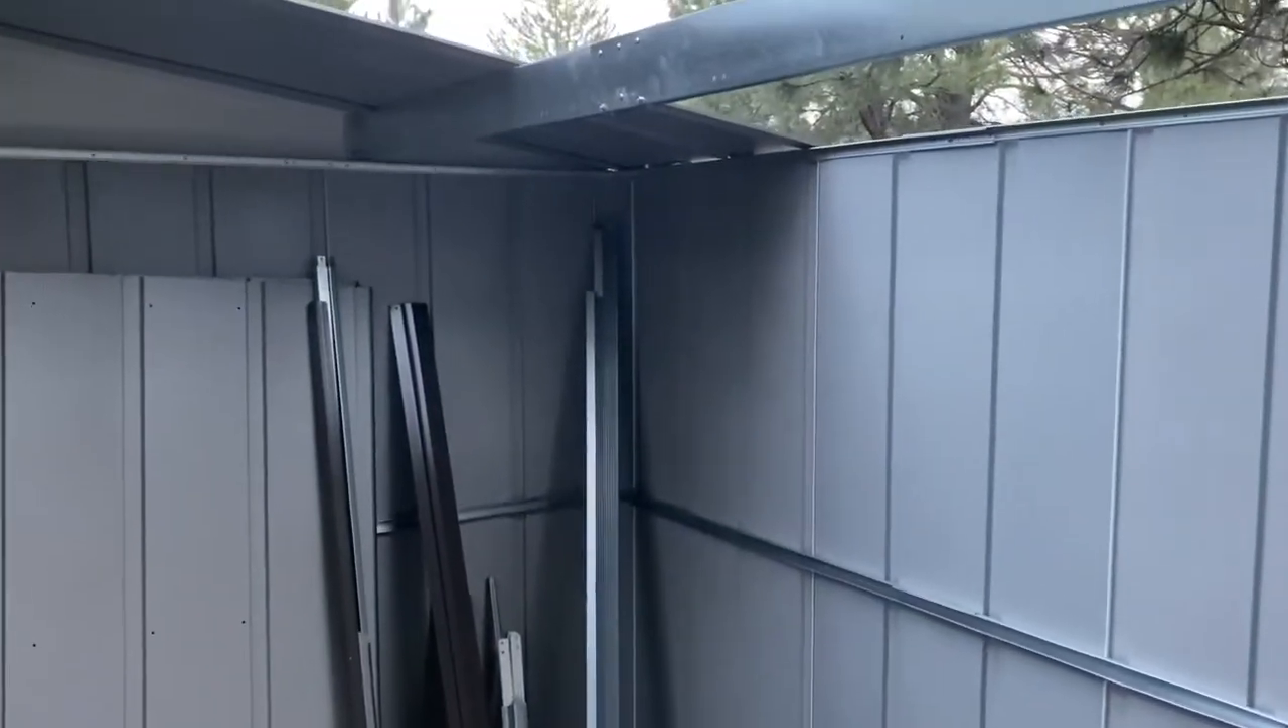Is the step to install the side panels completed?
Yes.